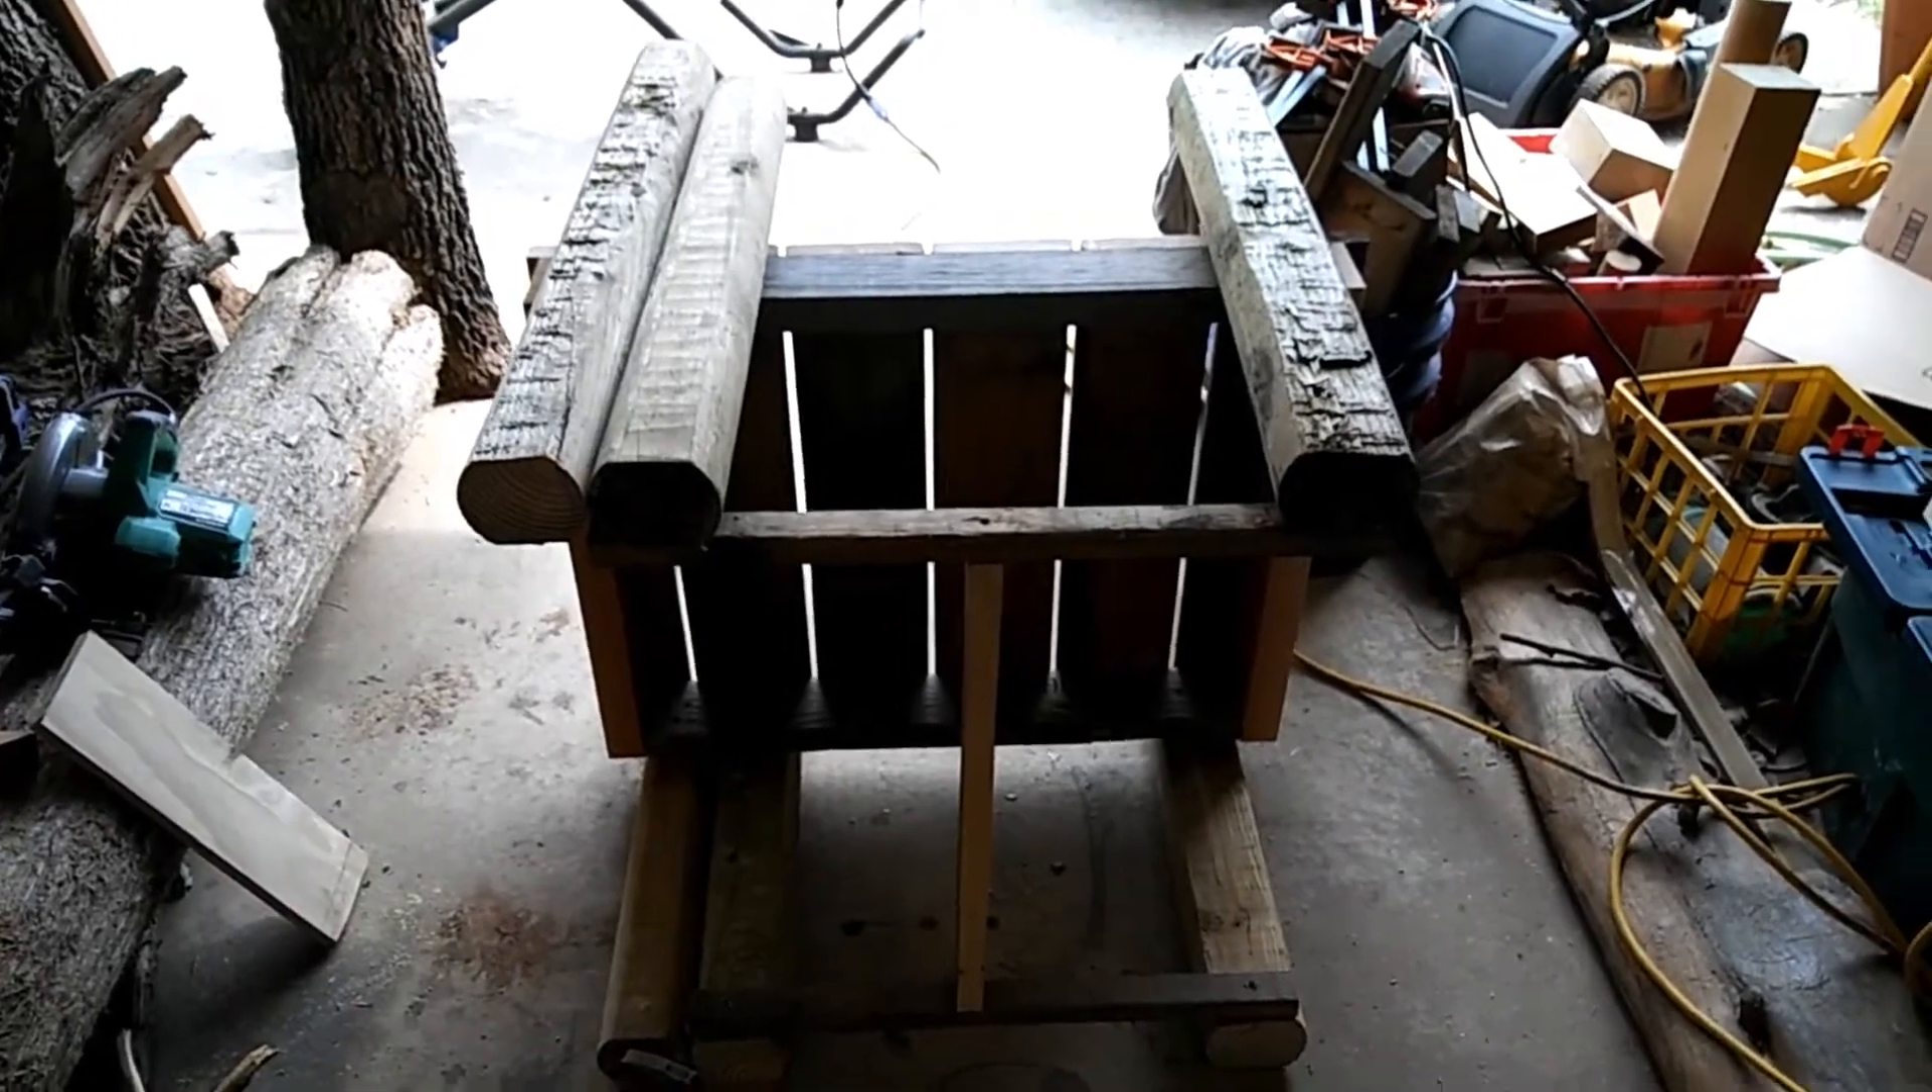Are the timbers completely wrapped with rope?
No.